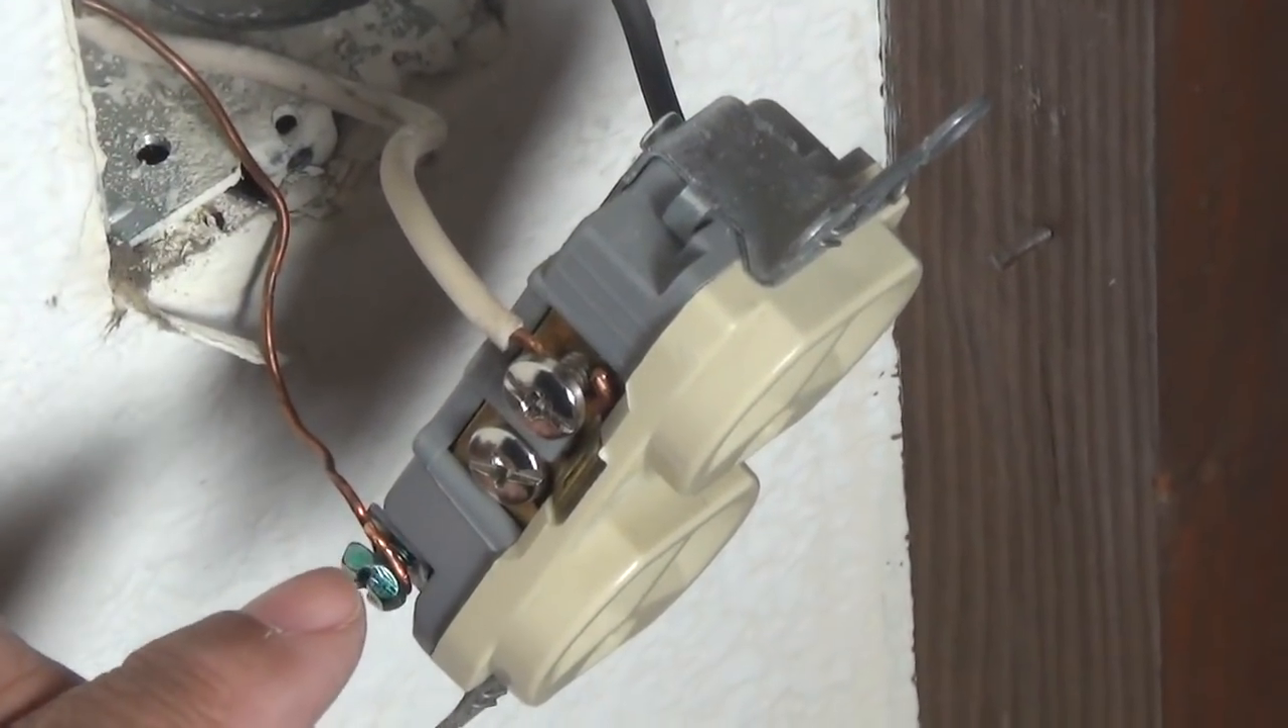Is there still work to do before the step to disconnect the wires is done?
Yes.